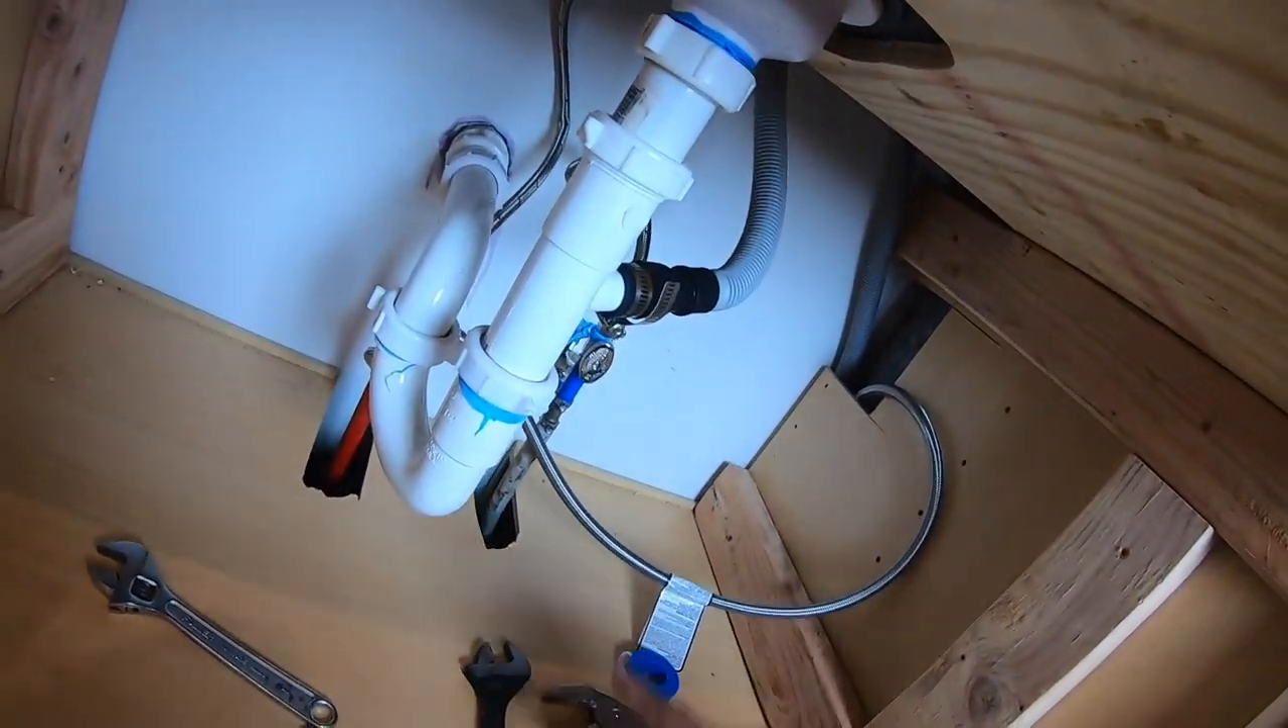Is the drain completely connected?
Yes.